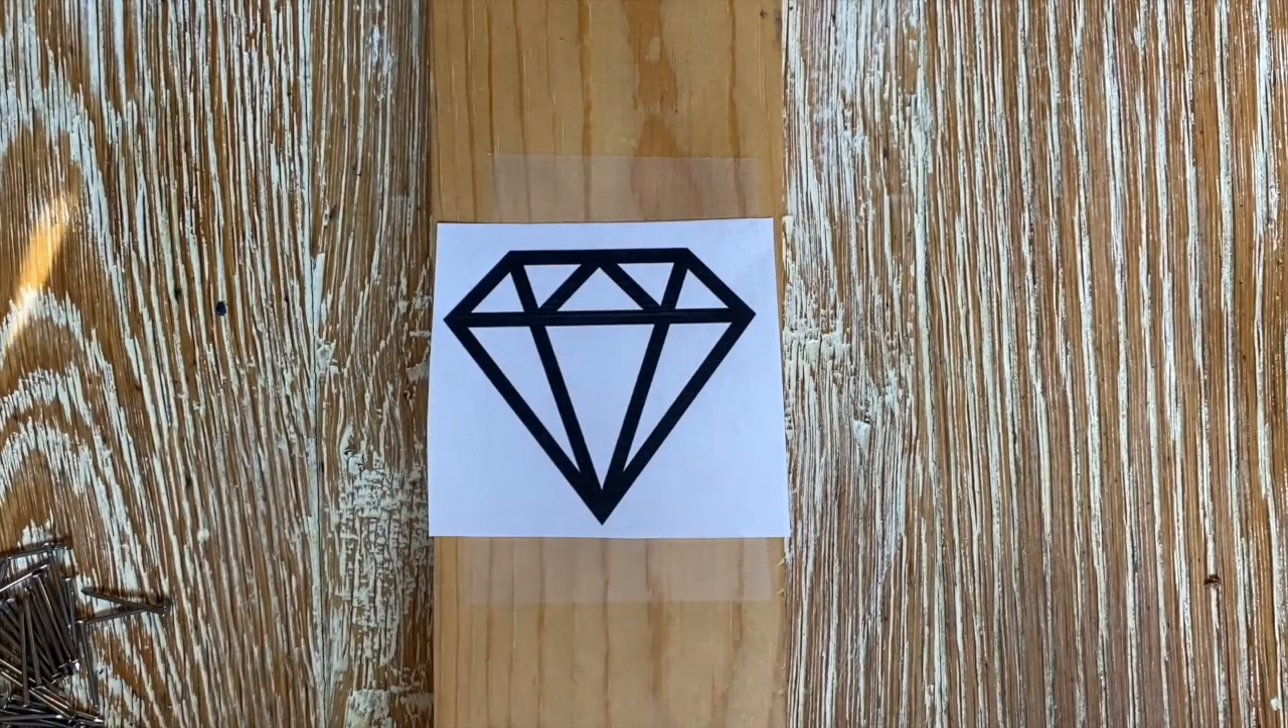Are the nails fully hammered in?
No.